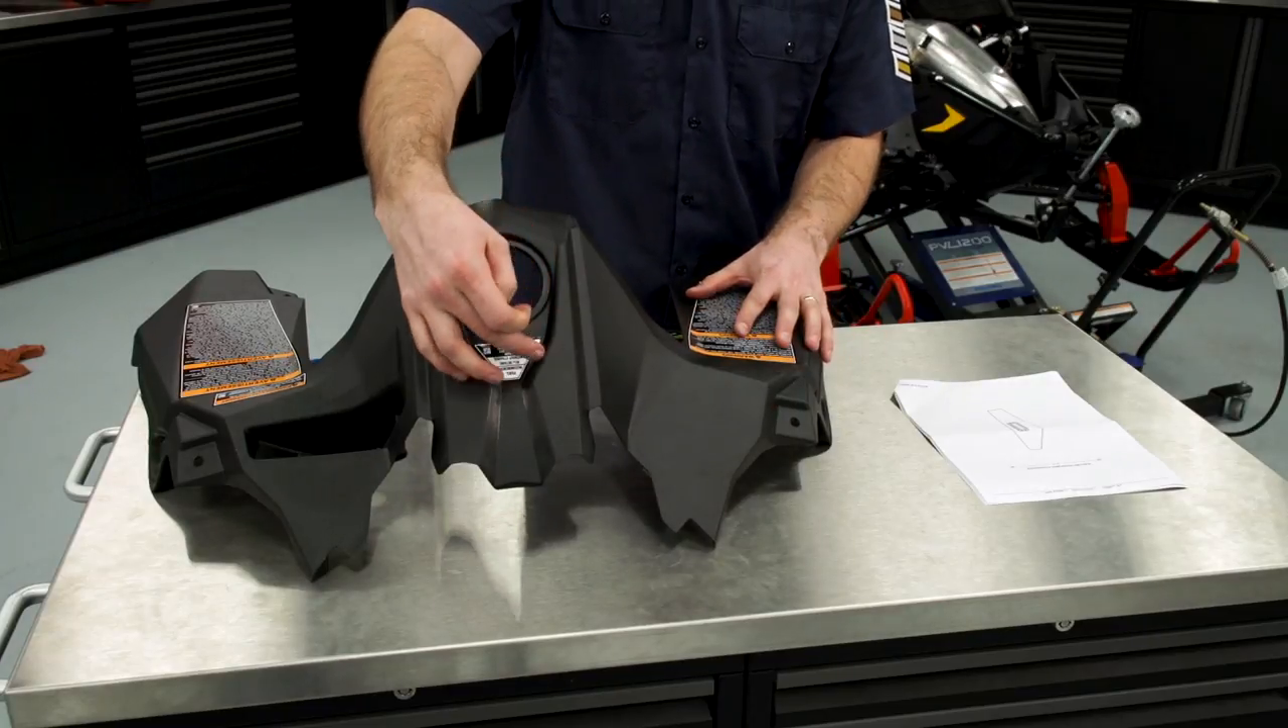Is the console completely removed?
Yes.